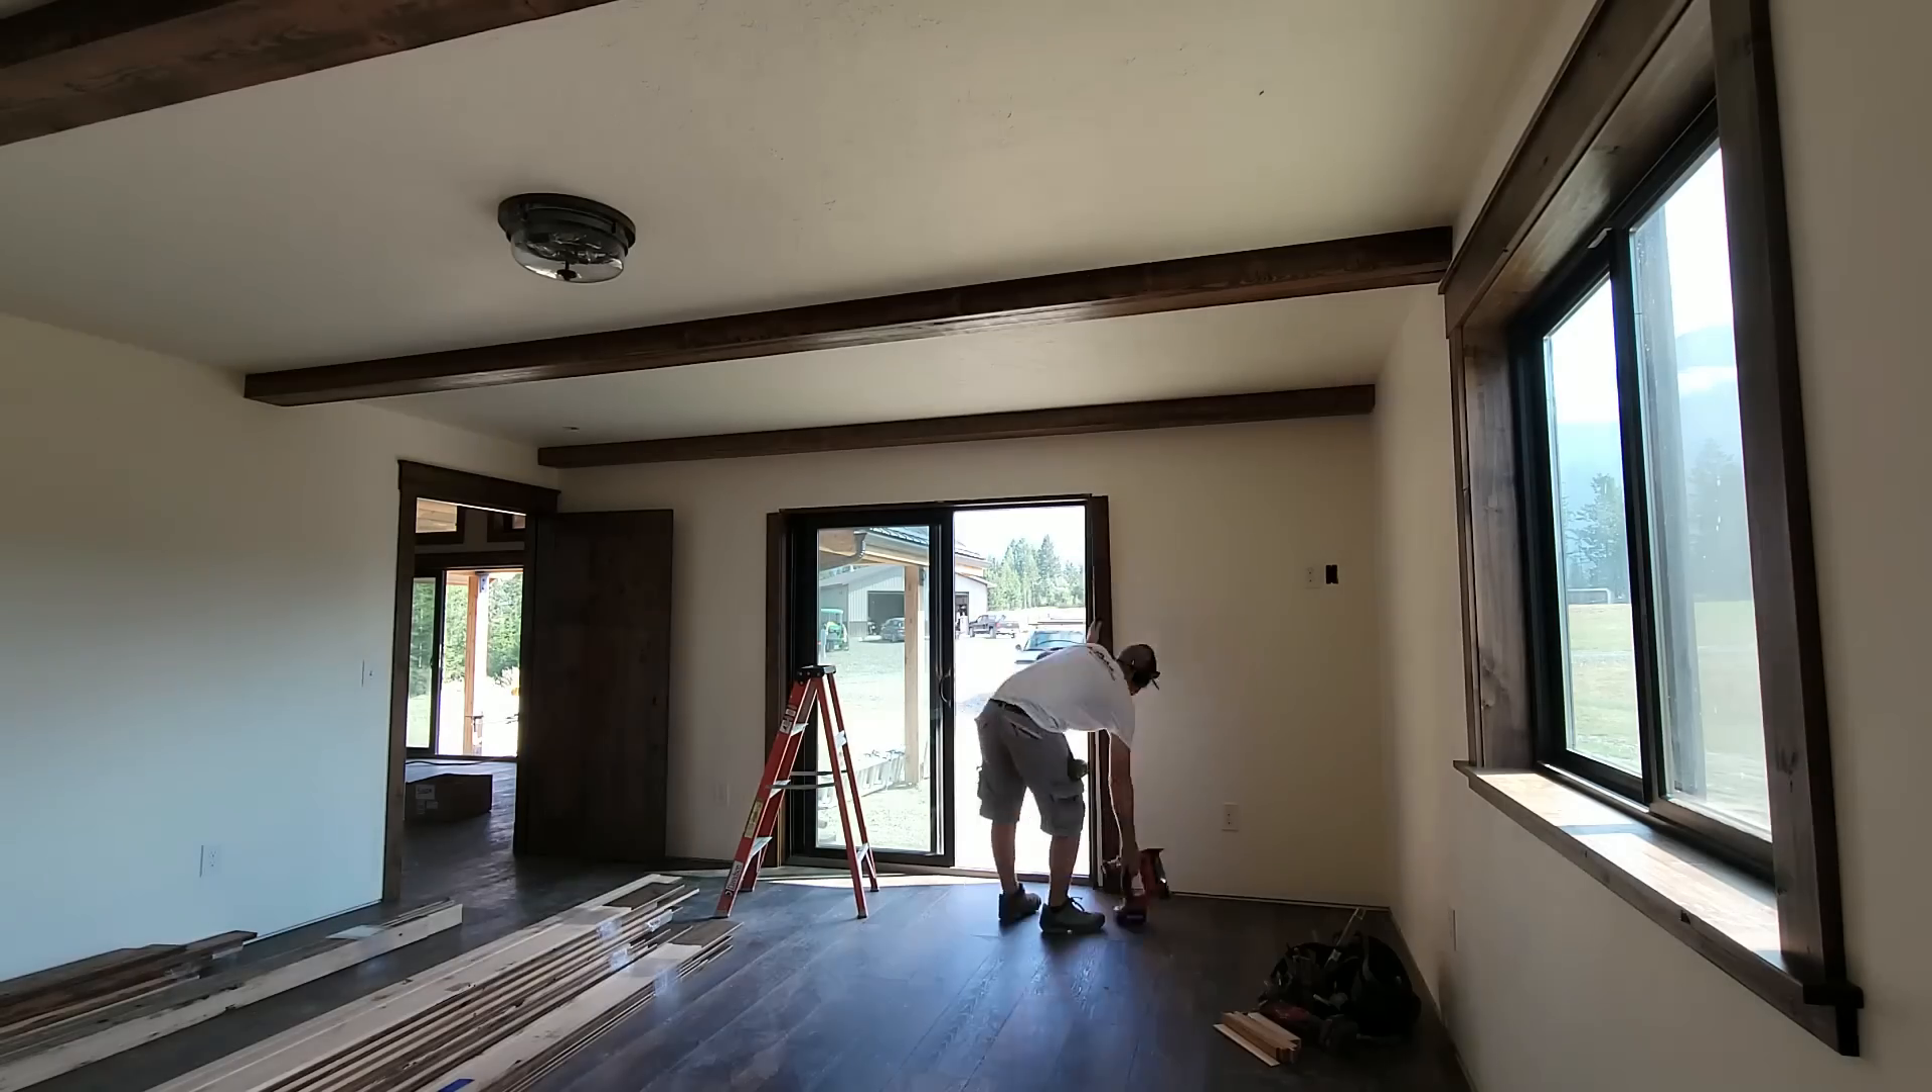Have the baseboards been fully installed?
No.